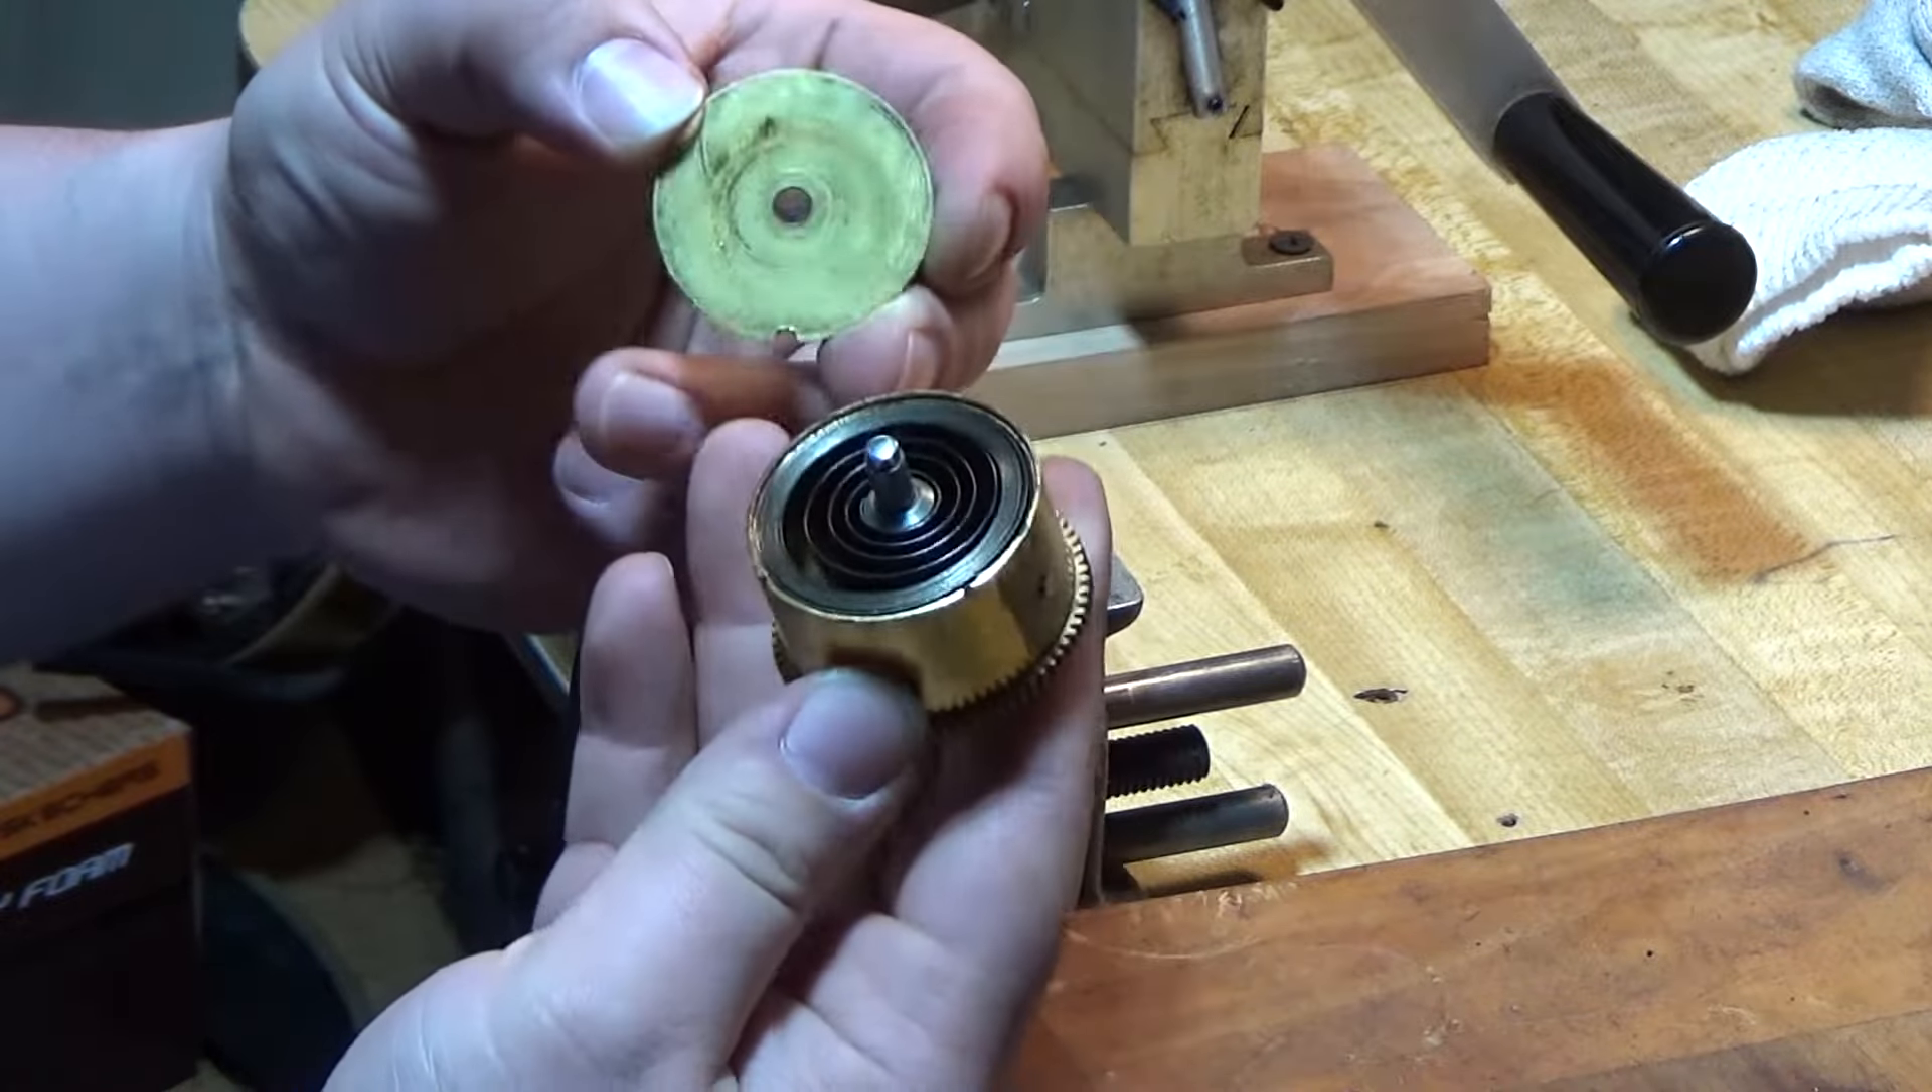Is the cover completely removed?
Yes.